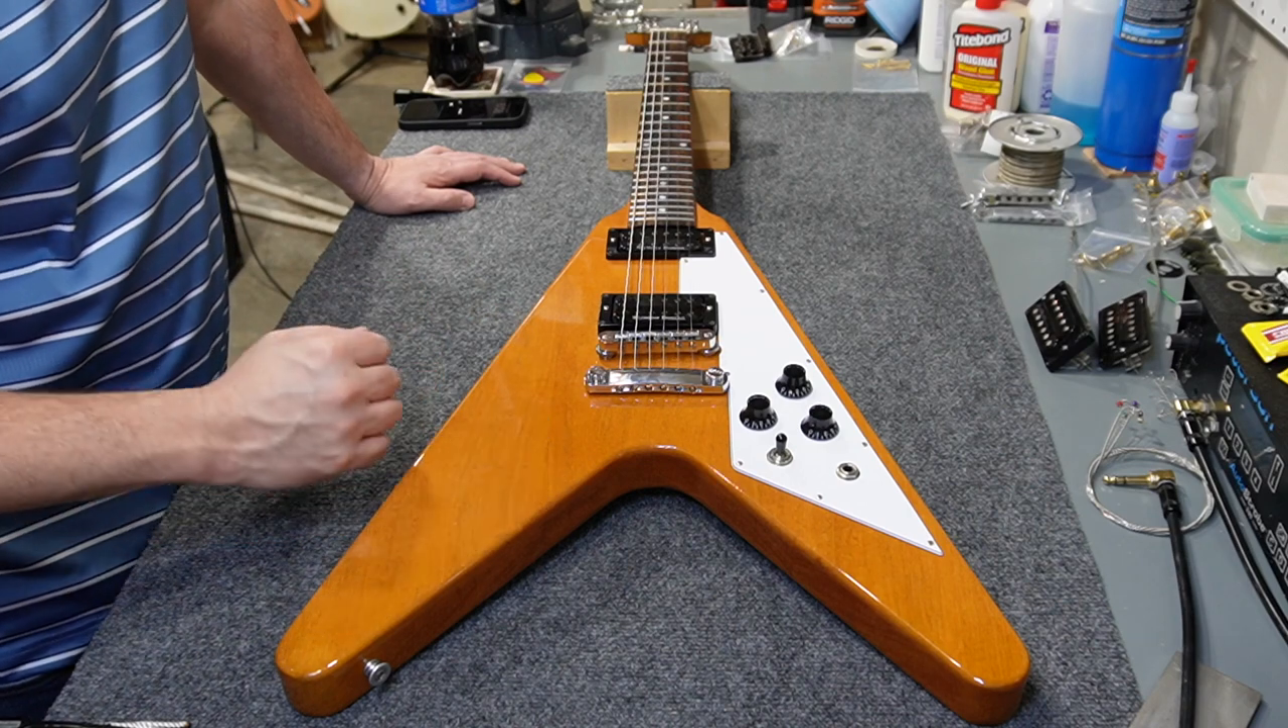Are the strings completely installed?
Yes.